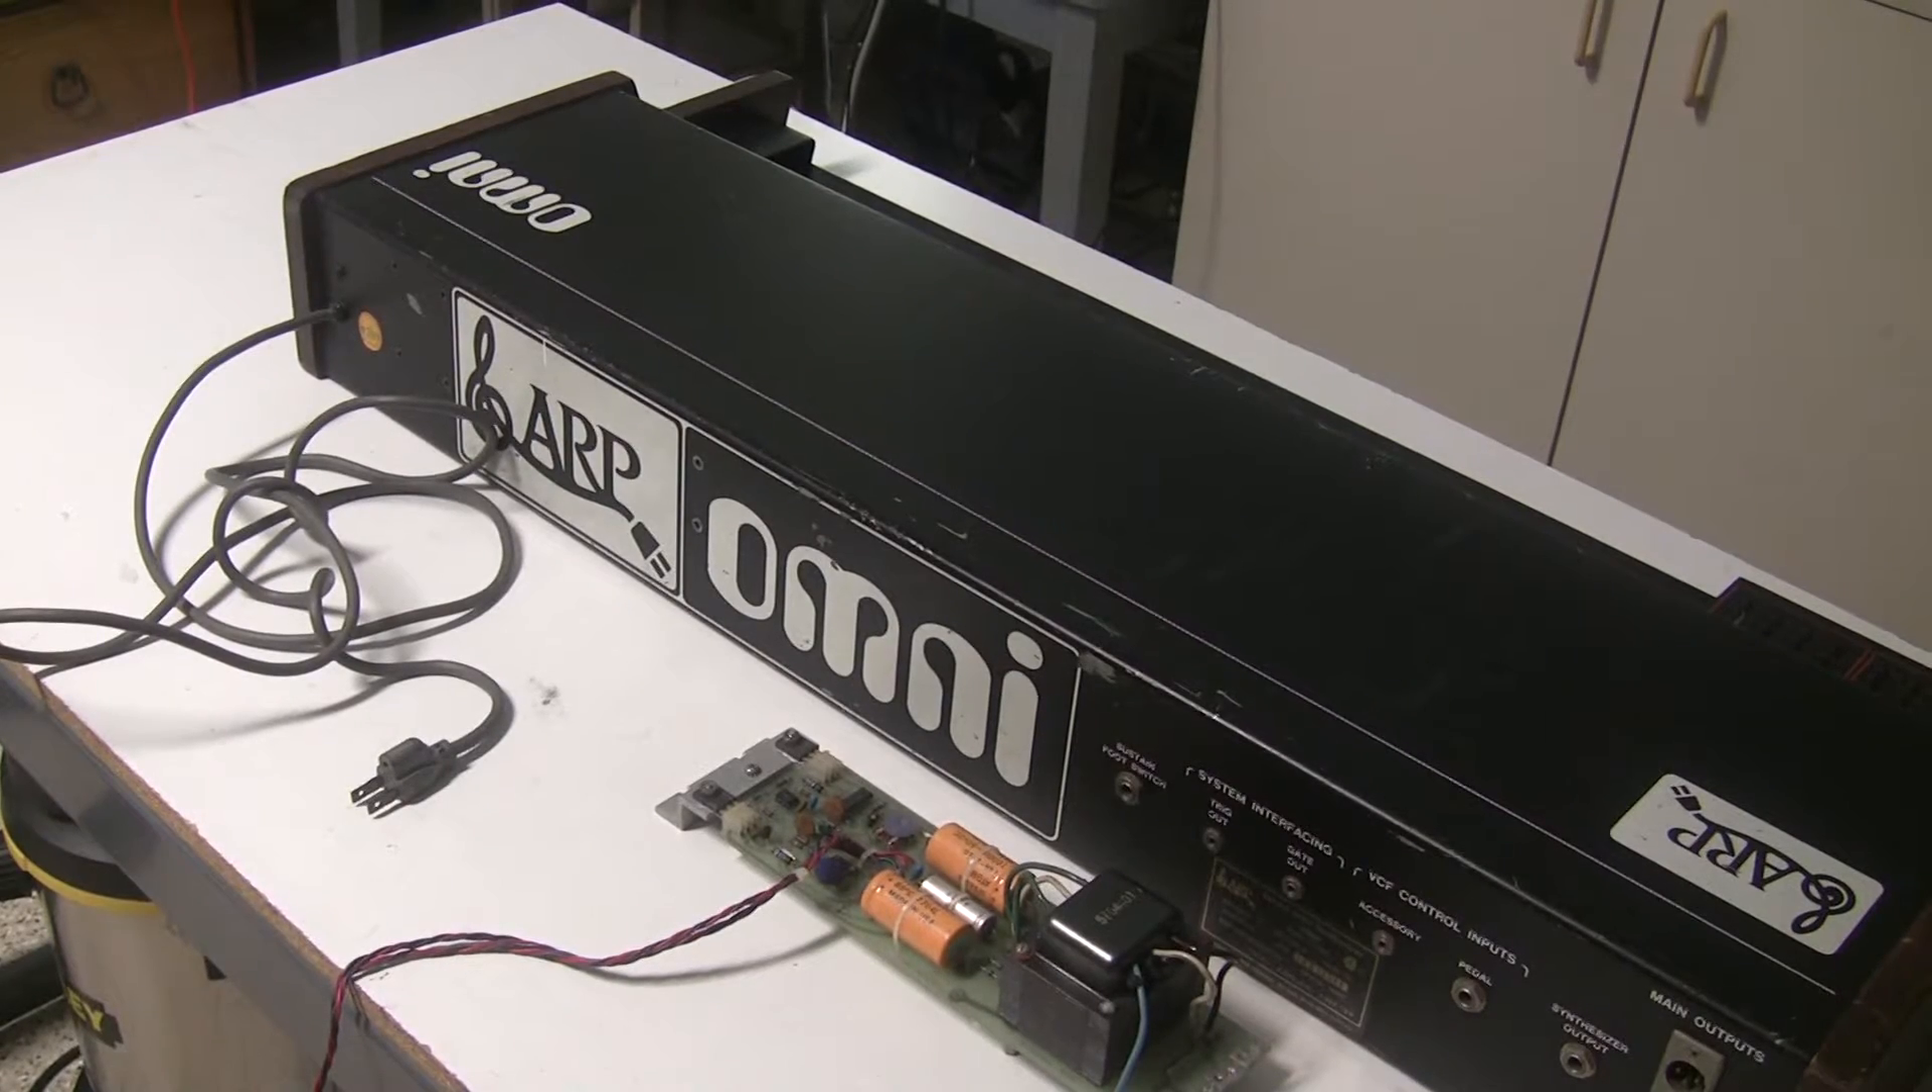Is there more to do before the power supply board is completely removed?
No.